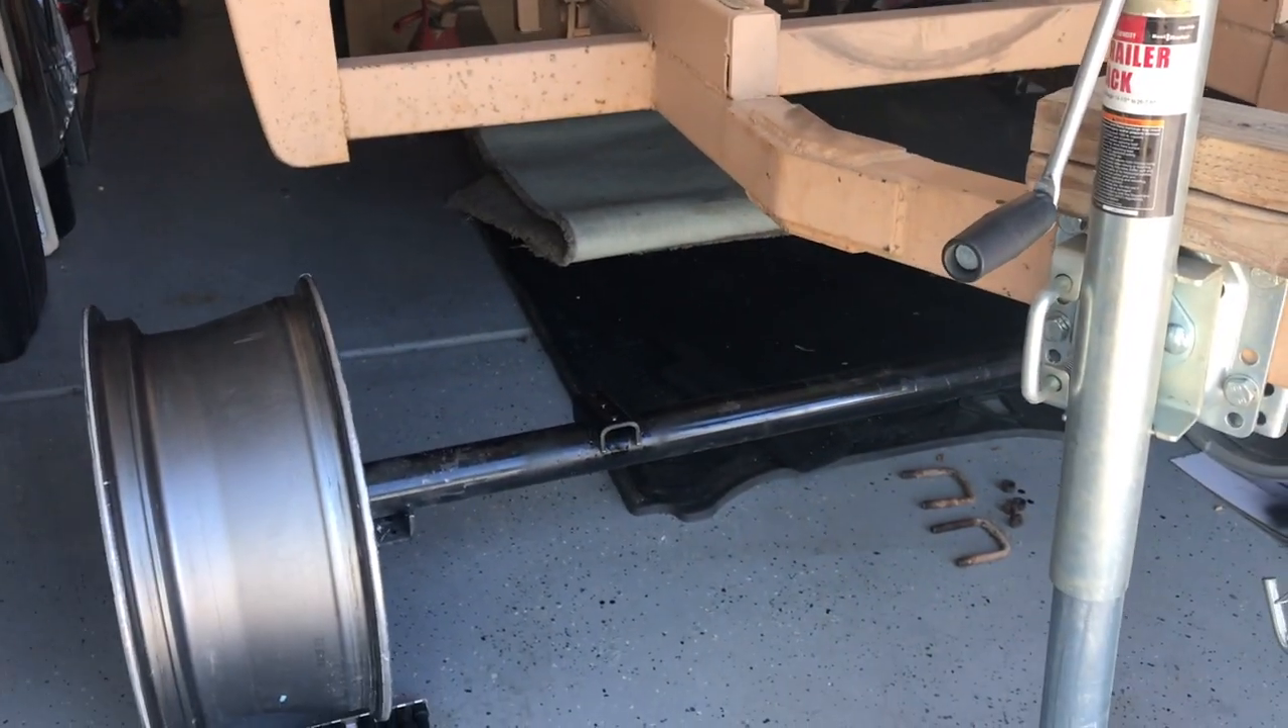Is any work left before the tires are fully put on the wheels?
Yes.